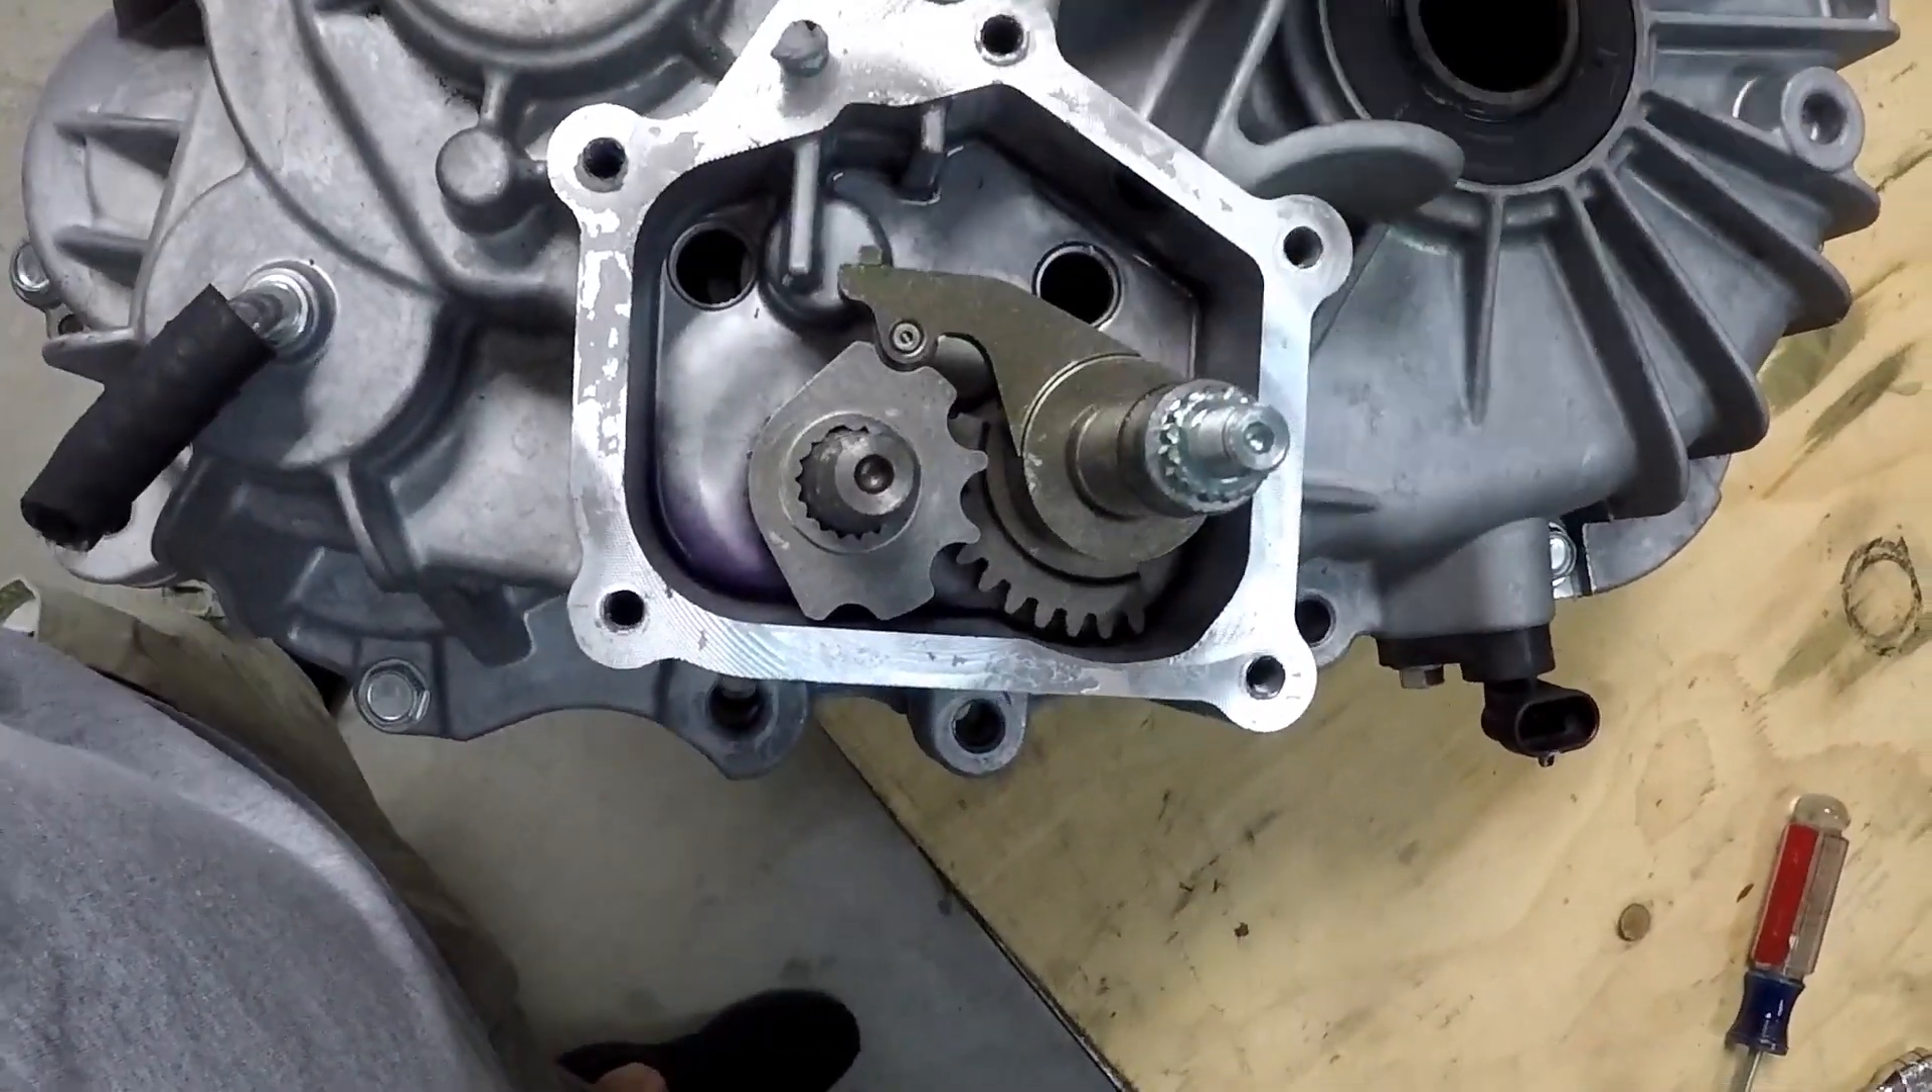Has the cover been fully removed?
Yes.